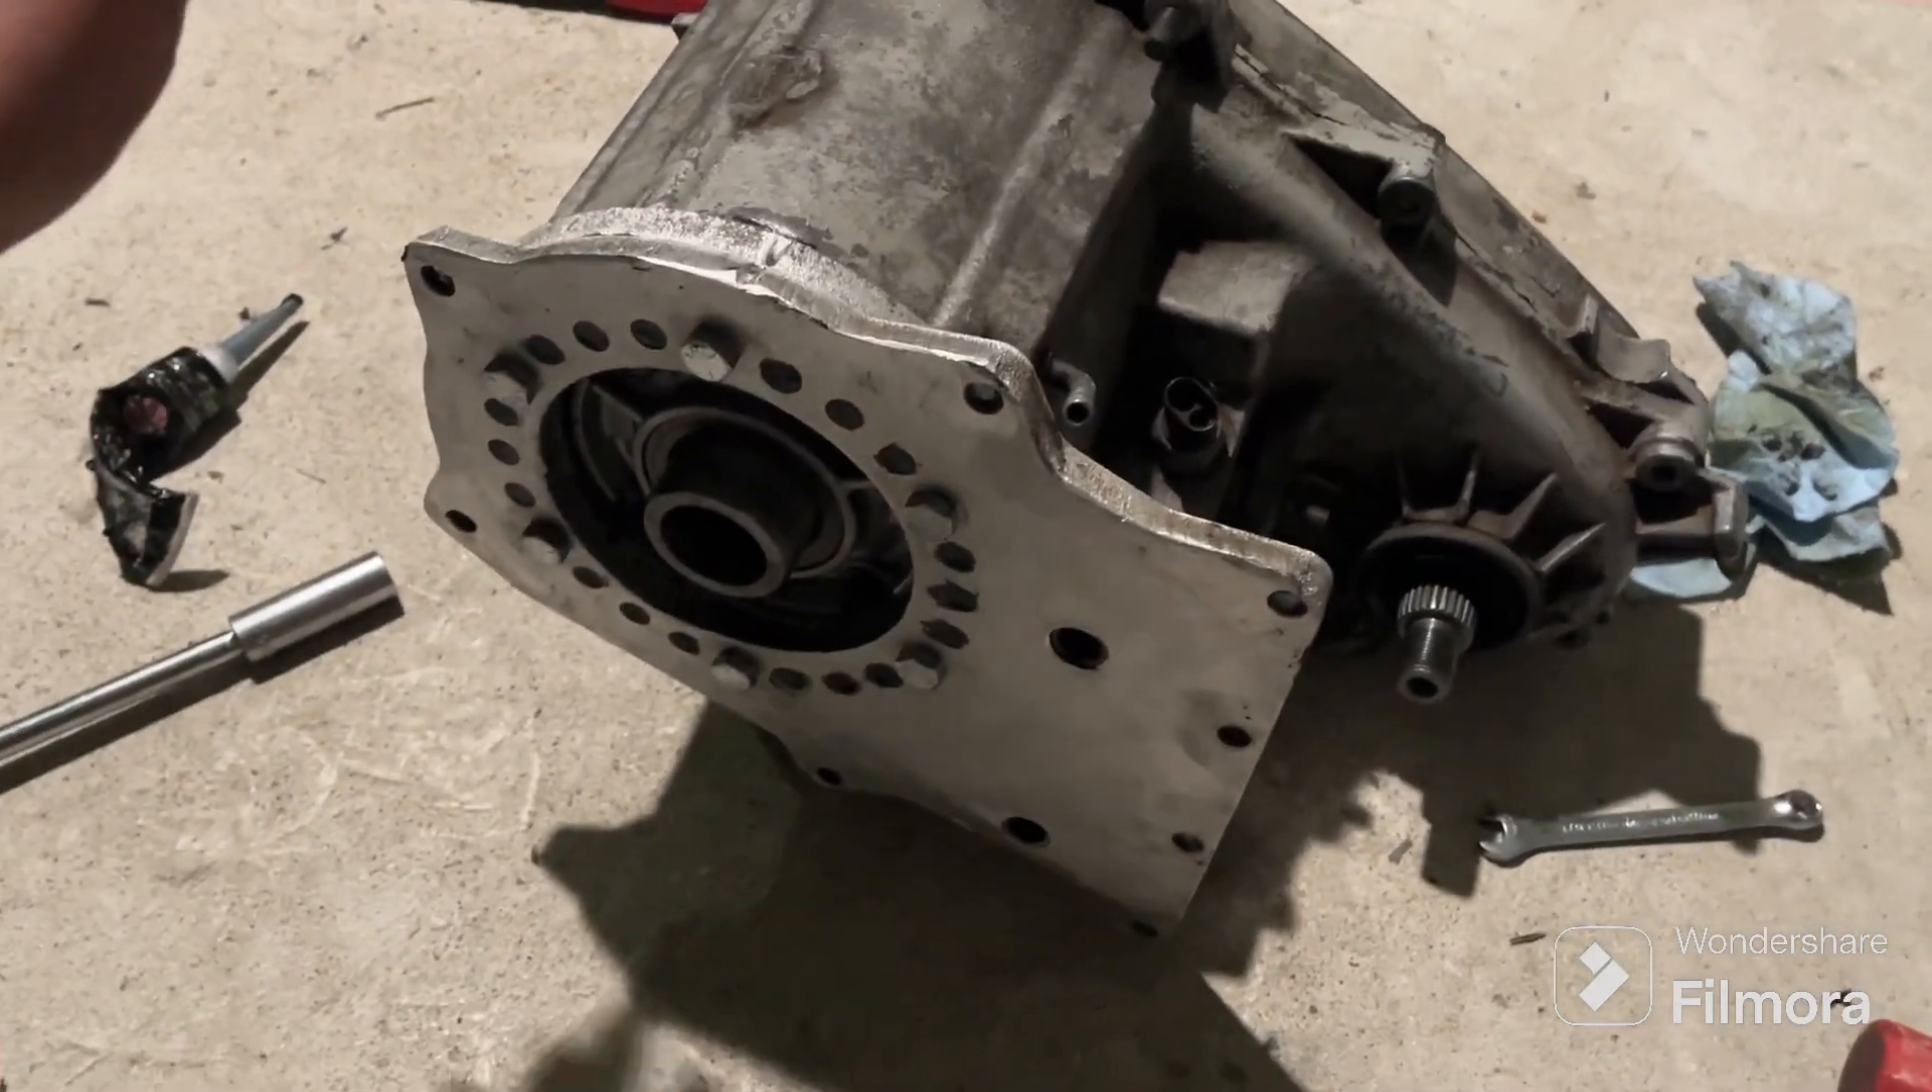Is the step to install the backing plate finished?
Yes.